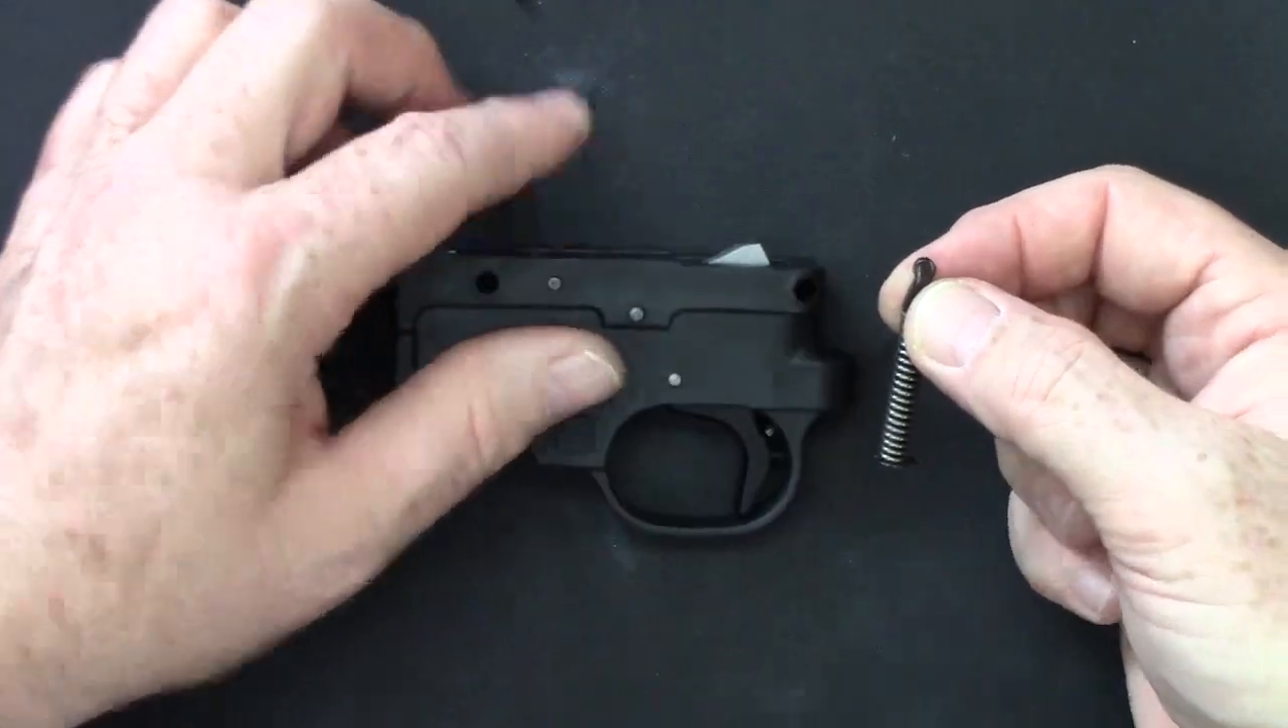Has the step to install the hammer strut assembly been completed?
No.